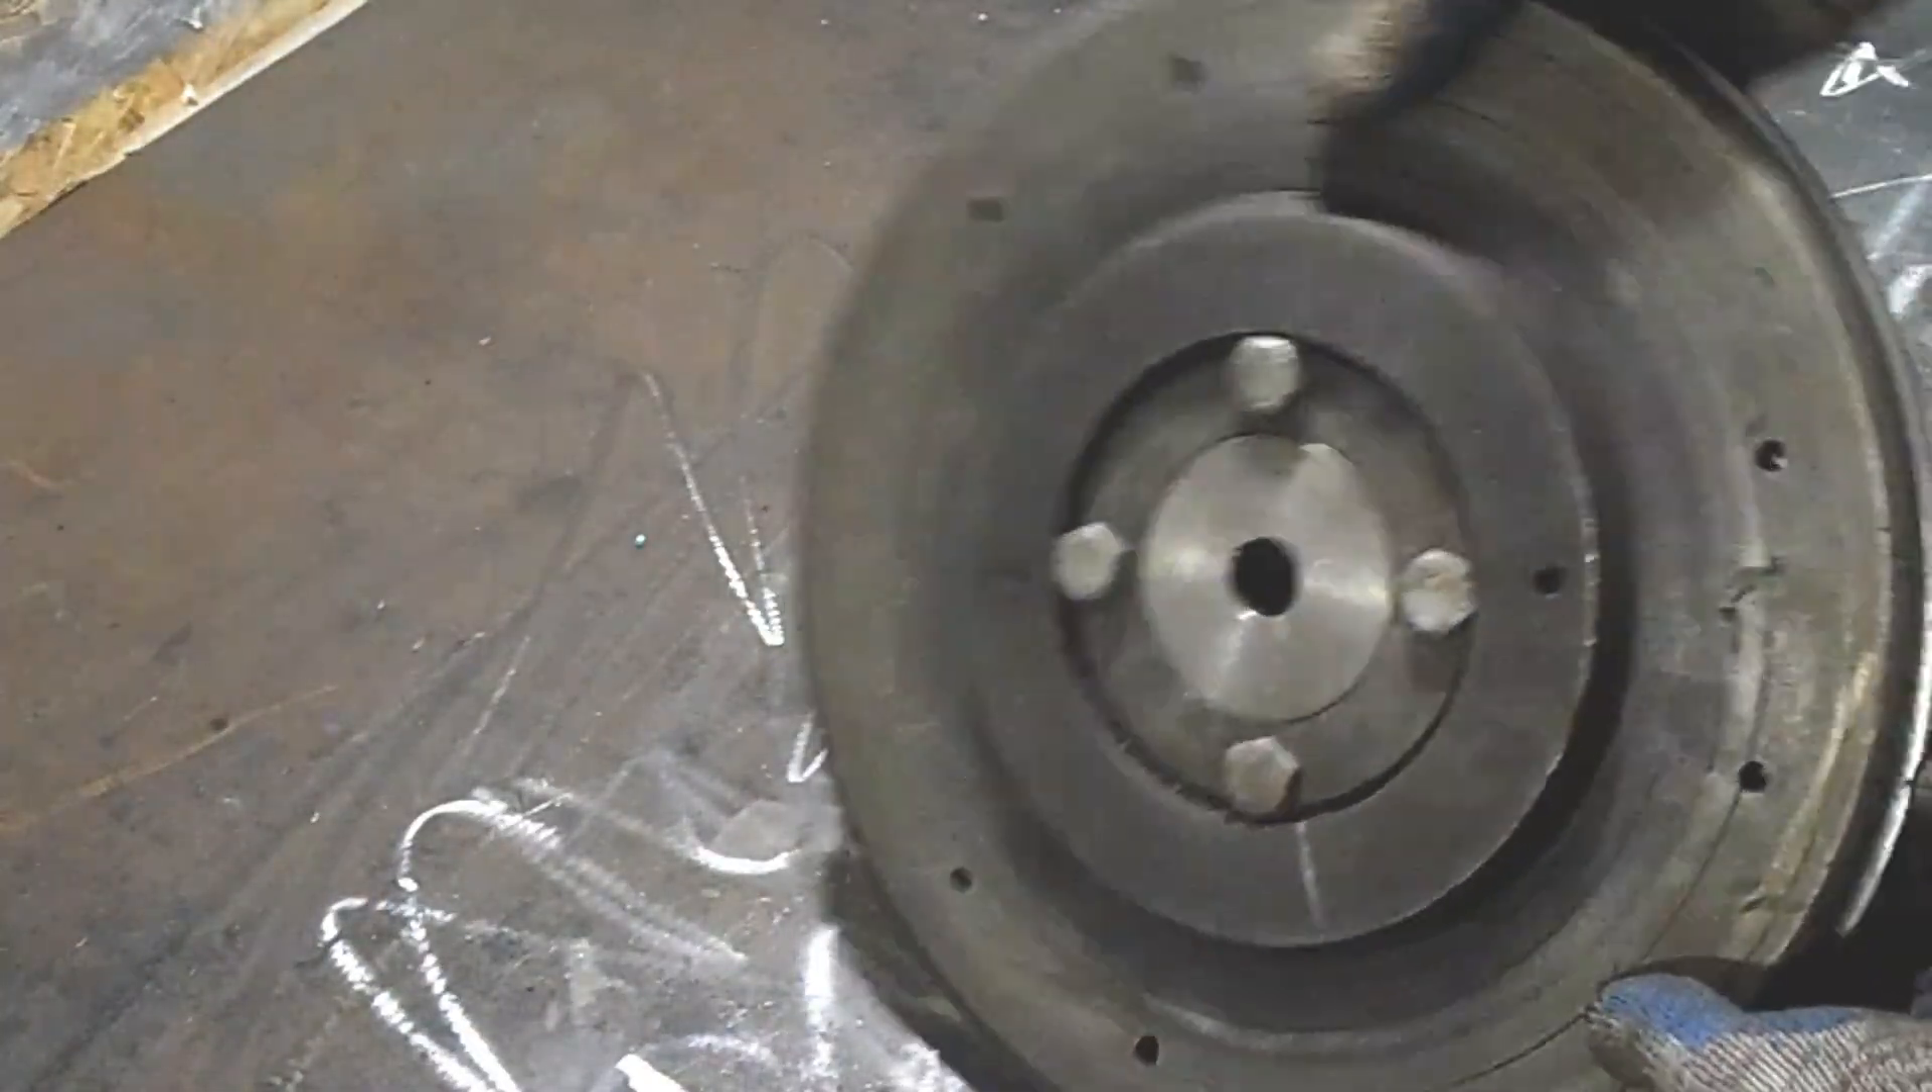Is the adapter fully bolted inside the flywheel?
Yes.